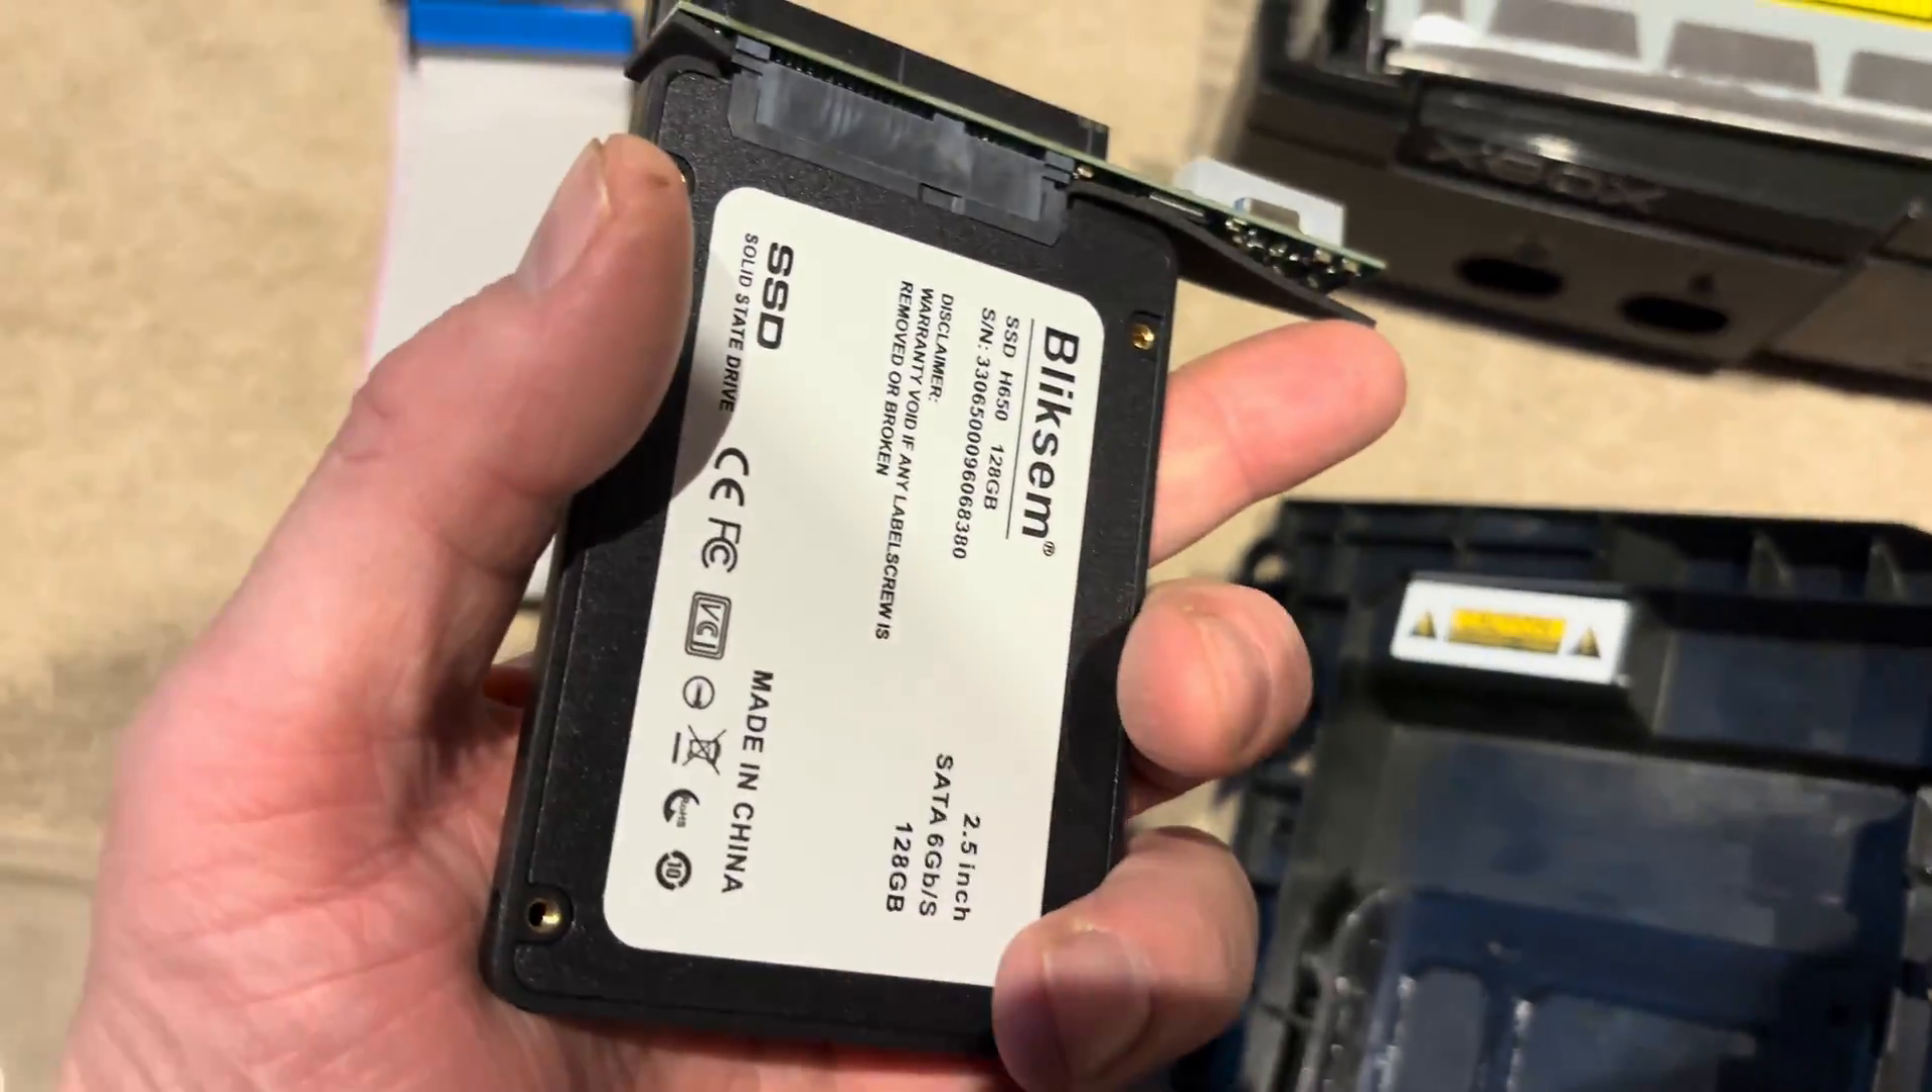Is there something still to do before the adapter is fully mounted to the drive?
No.